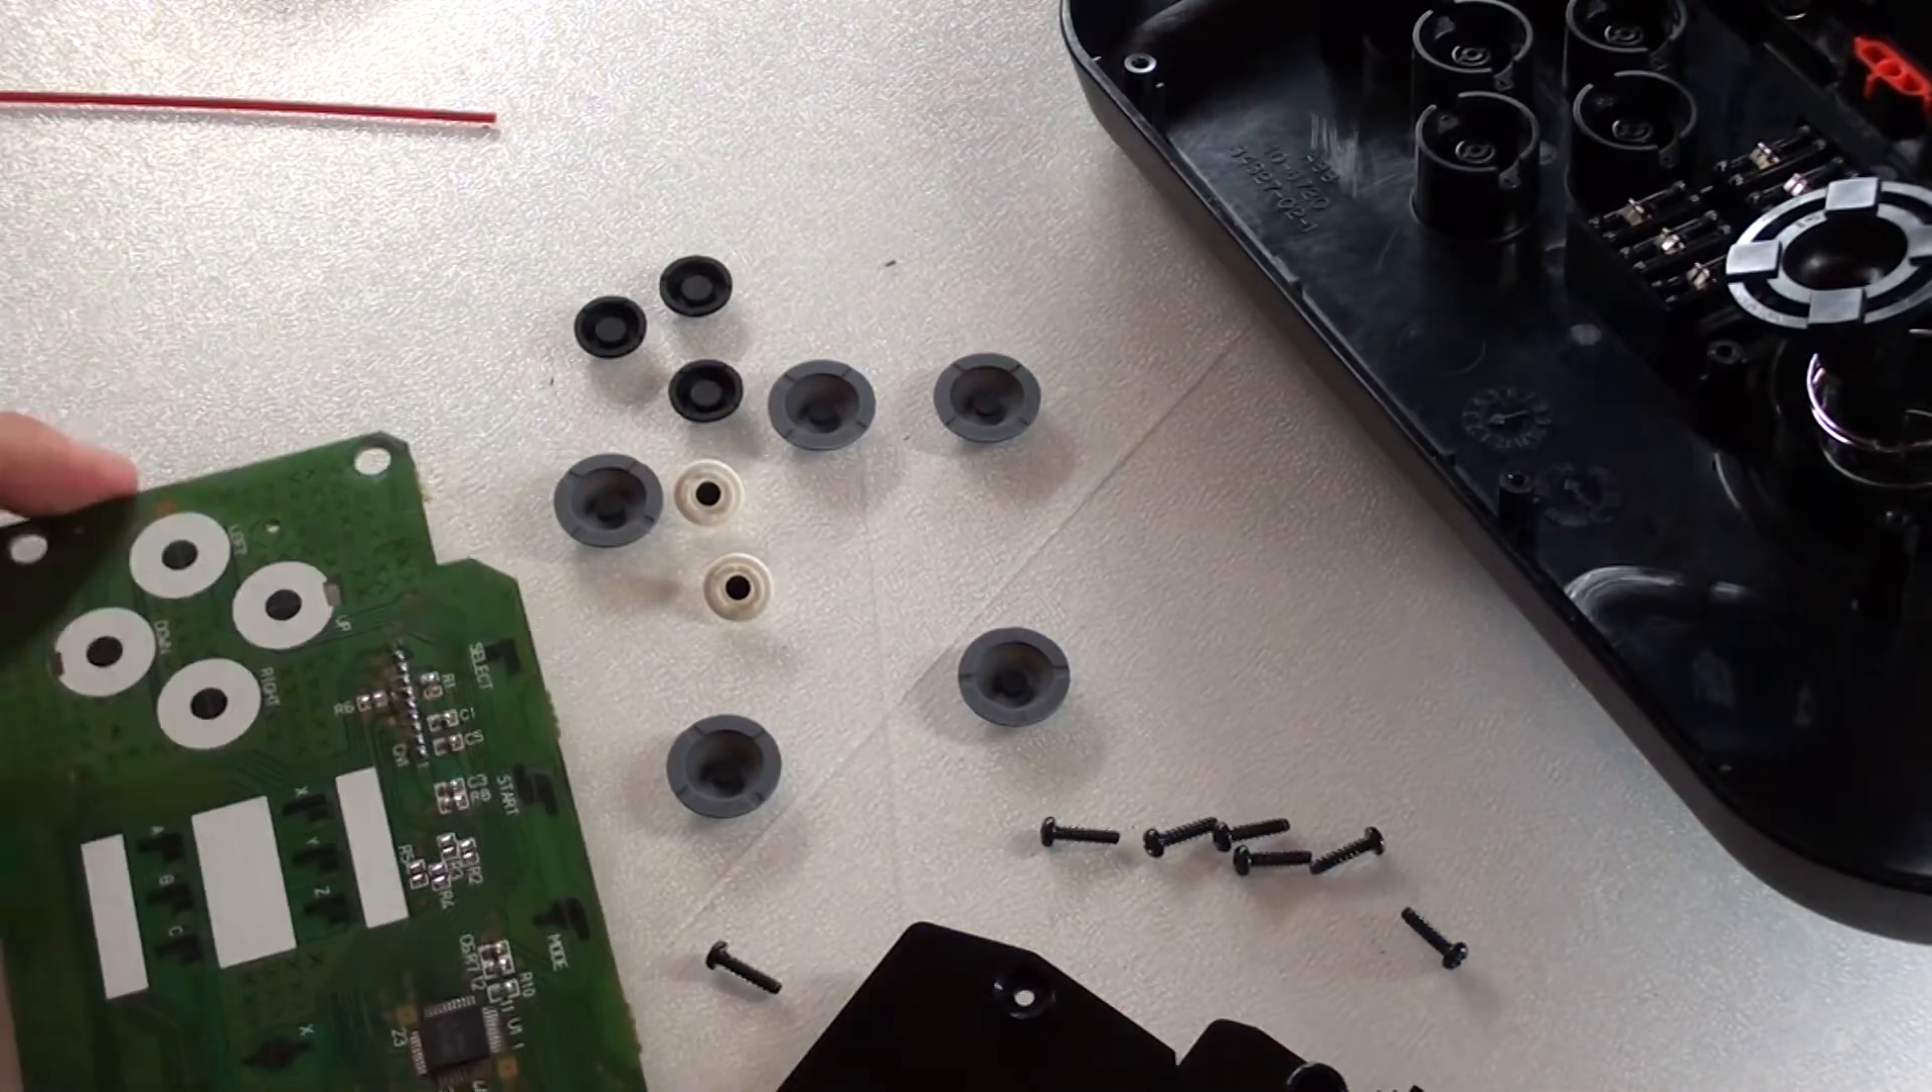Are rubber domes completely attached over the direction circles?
No.